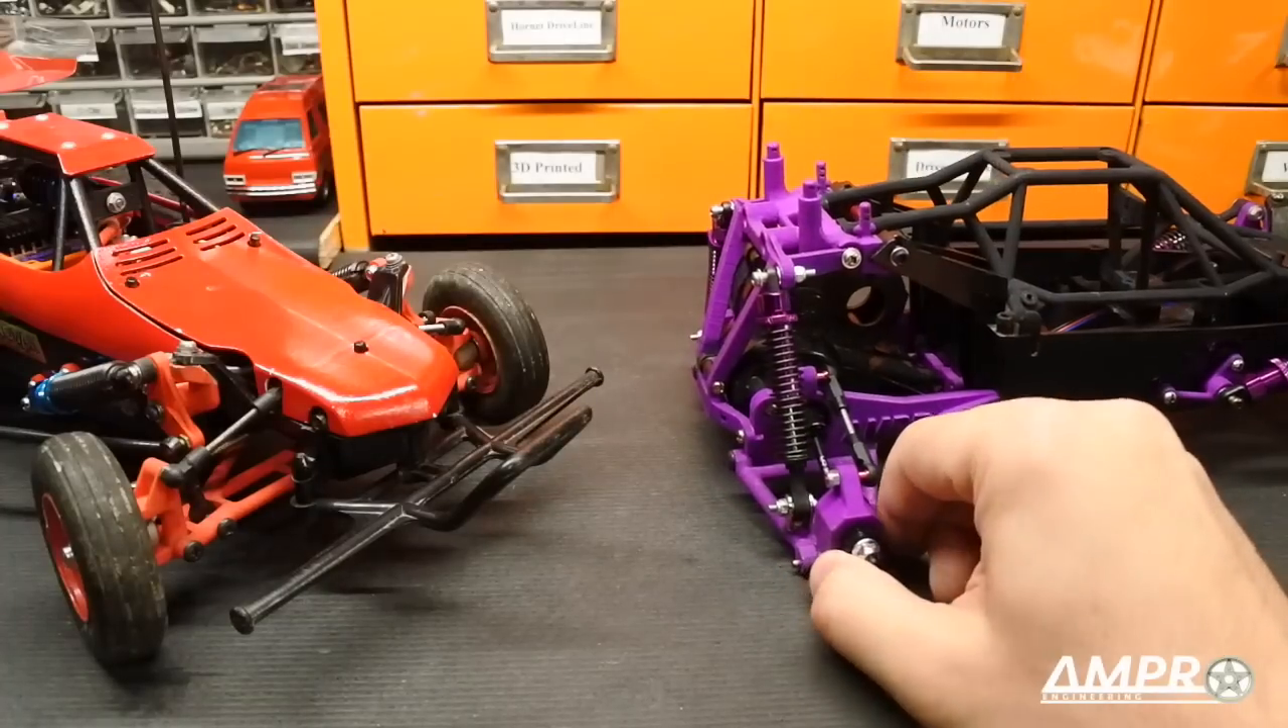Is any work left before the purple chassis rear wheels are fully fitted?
Yes.